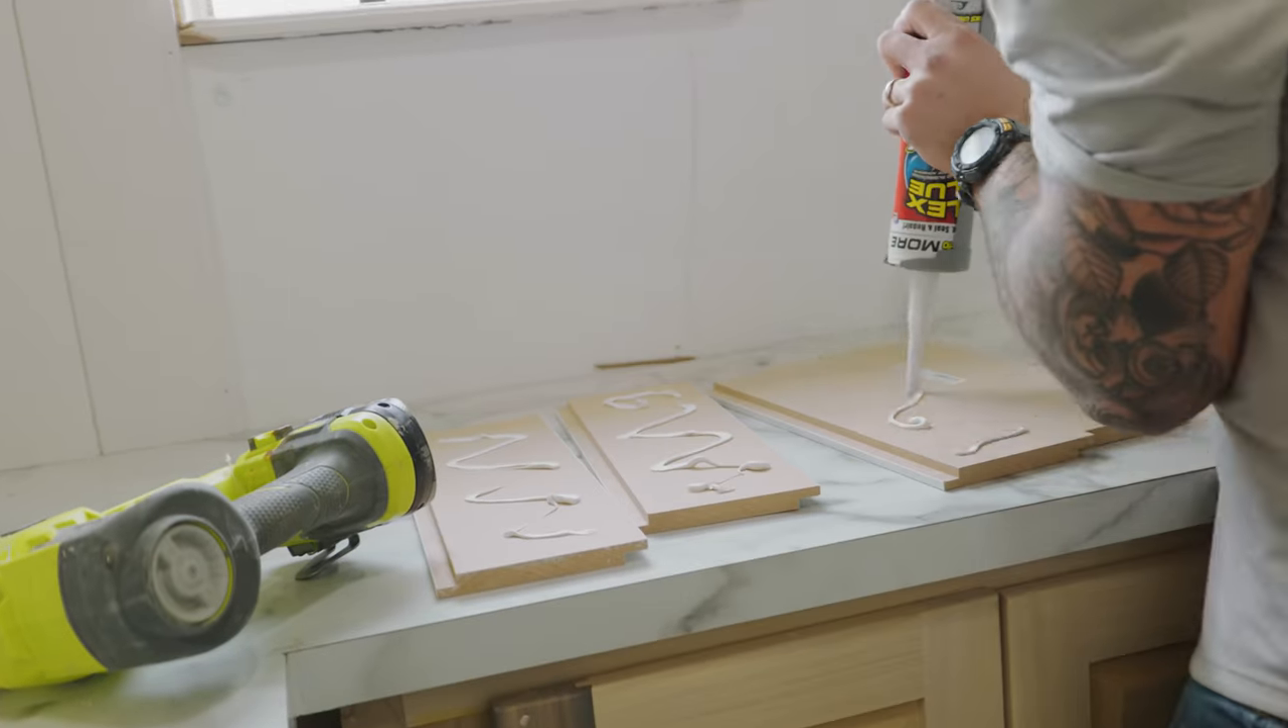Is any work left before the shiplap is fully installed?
Yes.